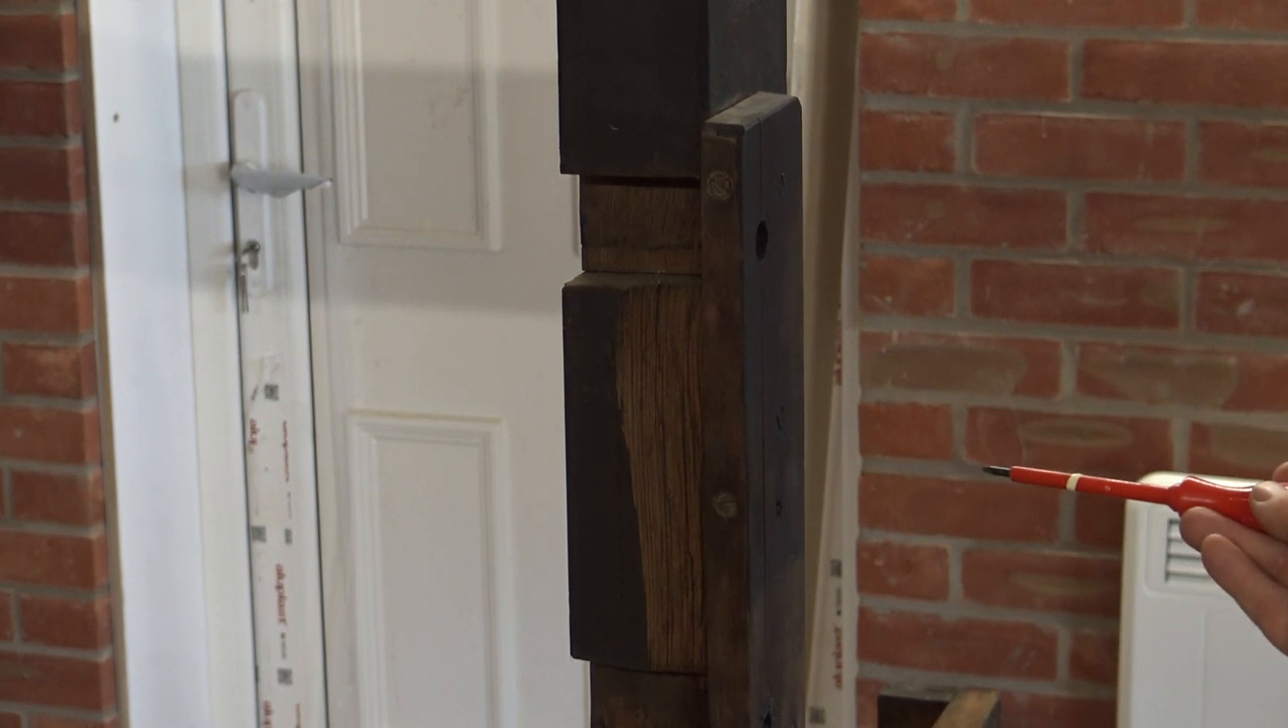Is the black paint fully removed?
No.